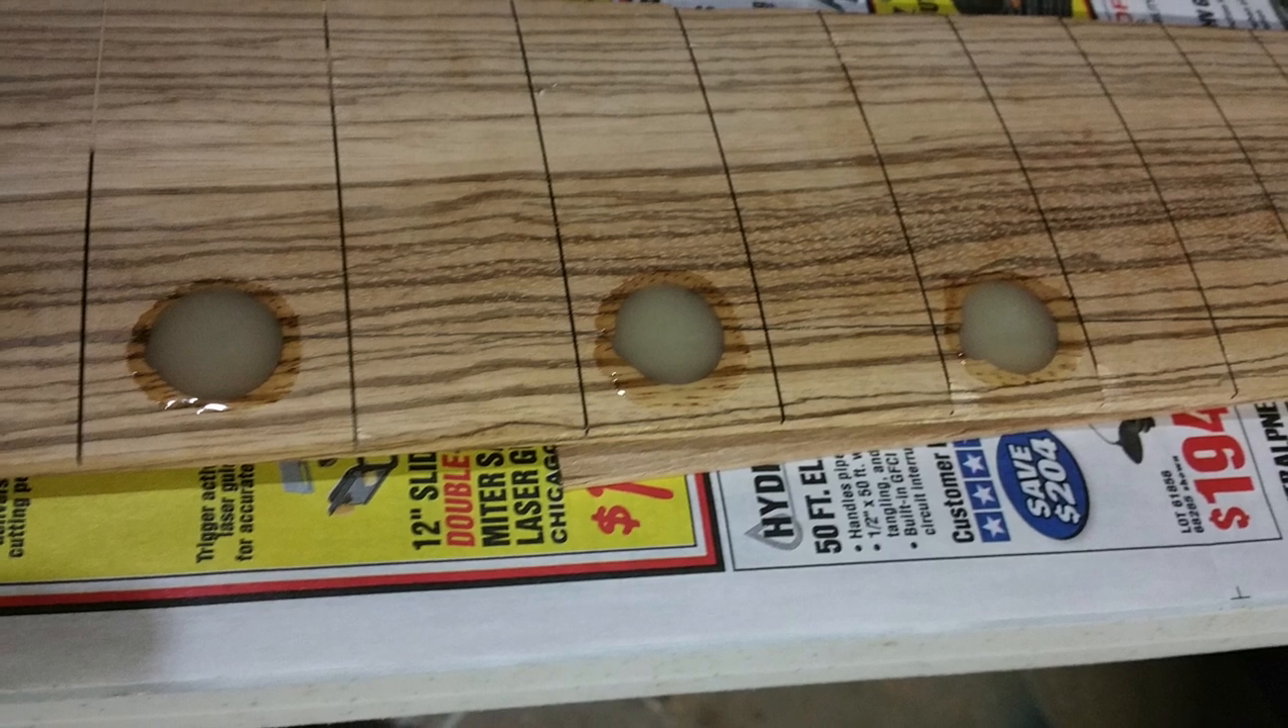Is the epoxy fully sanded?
No.